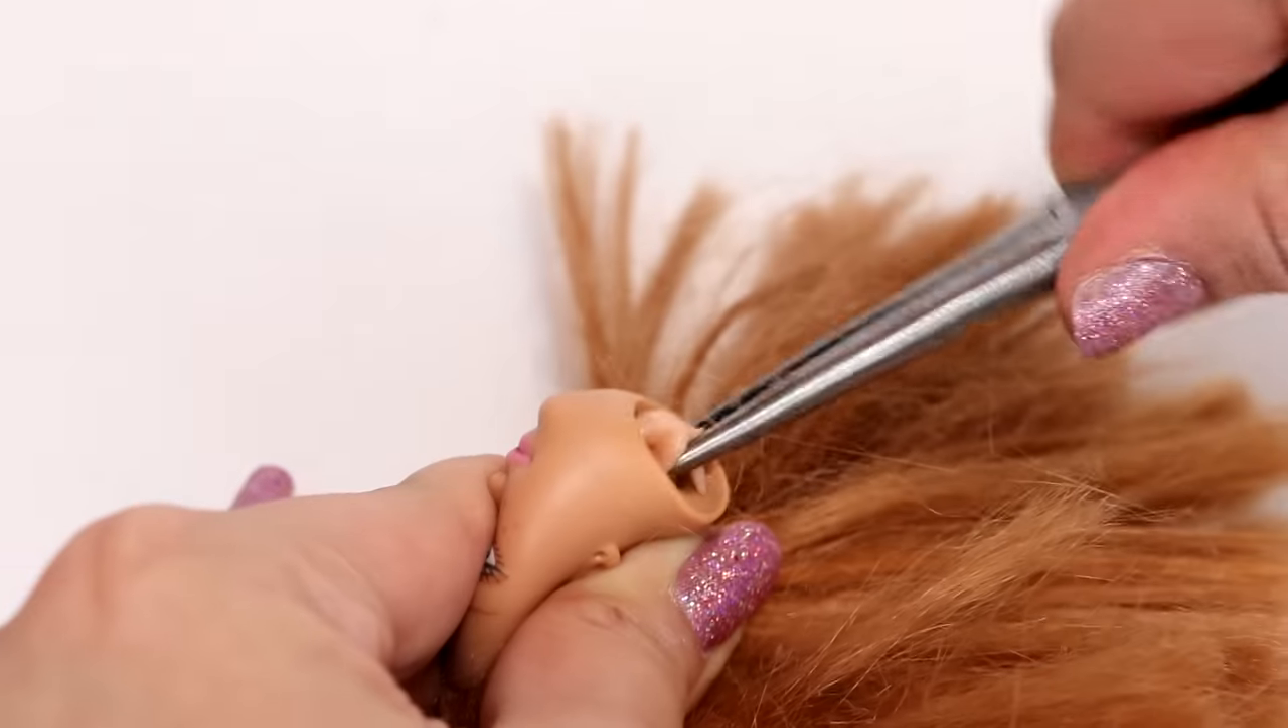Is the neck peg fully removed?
No.